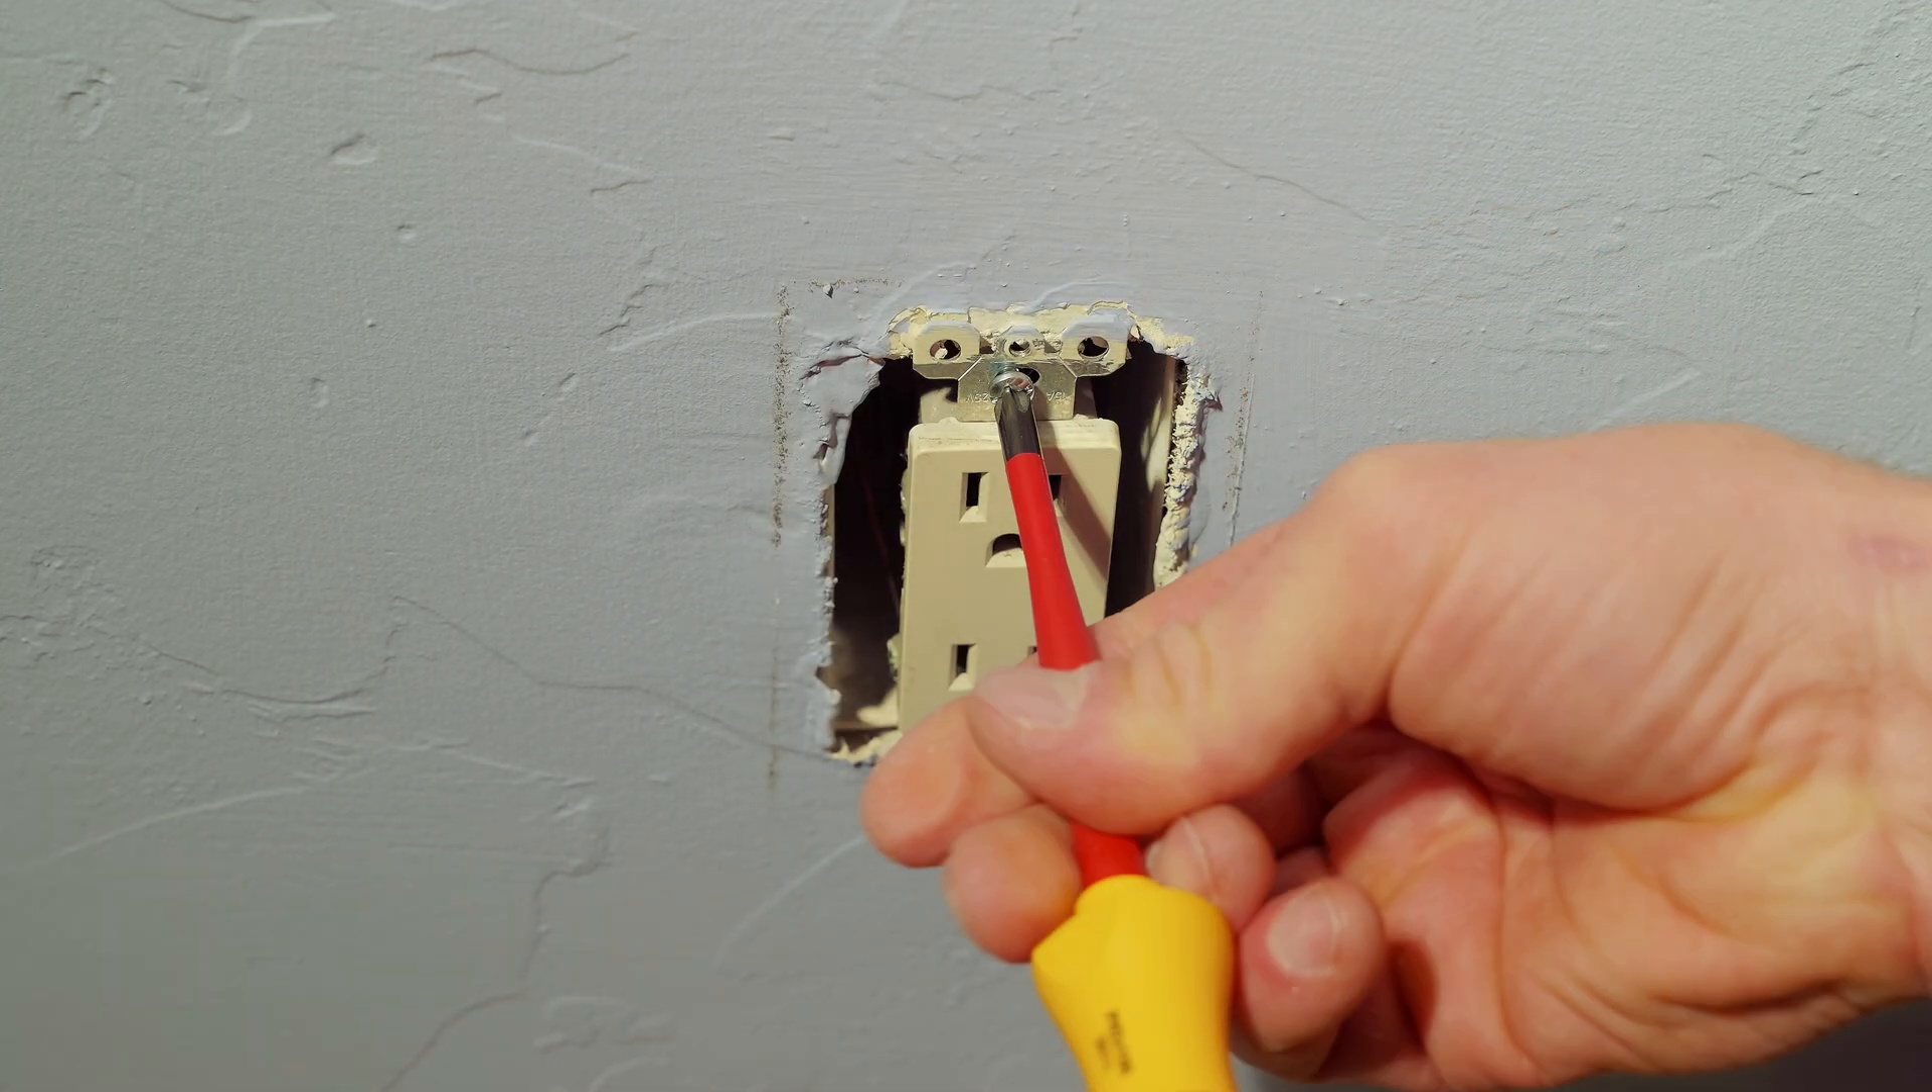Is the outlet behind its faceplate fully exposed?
Yes.